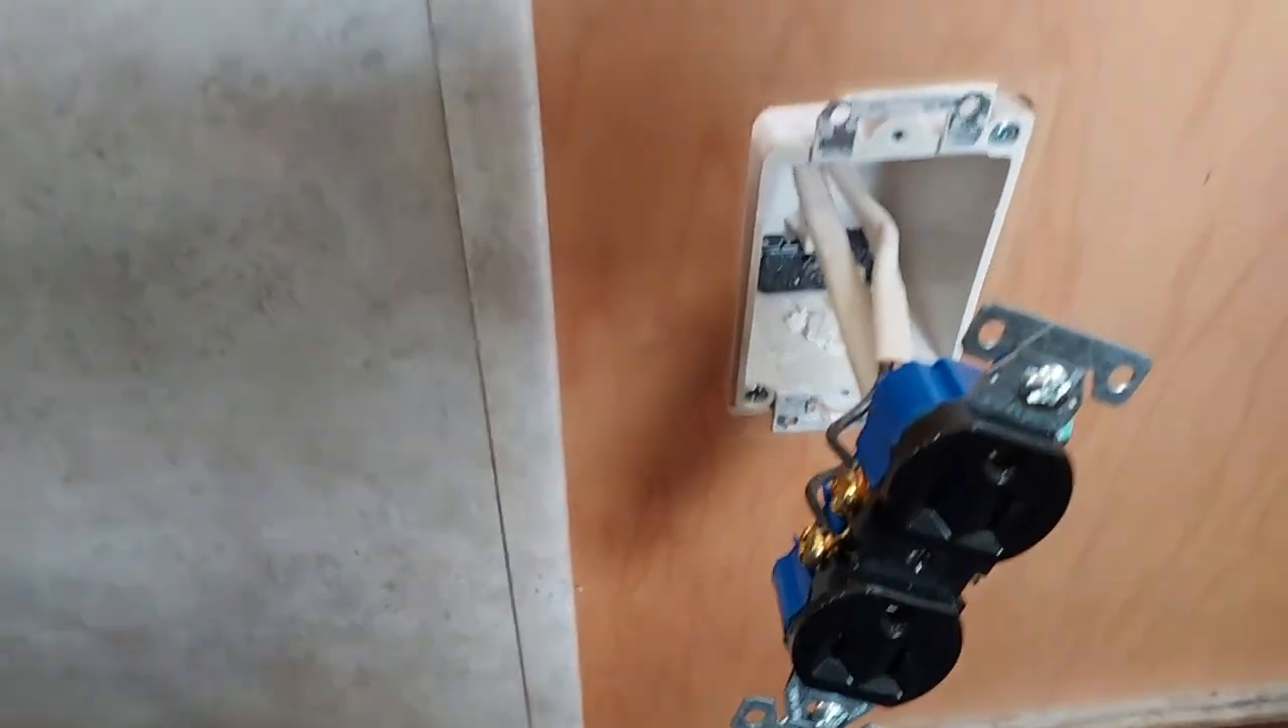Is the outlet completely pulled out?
Yes.